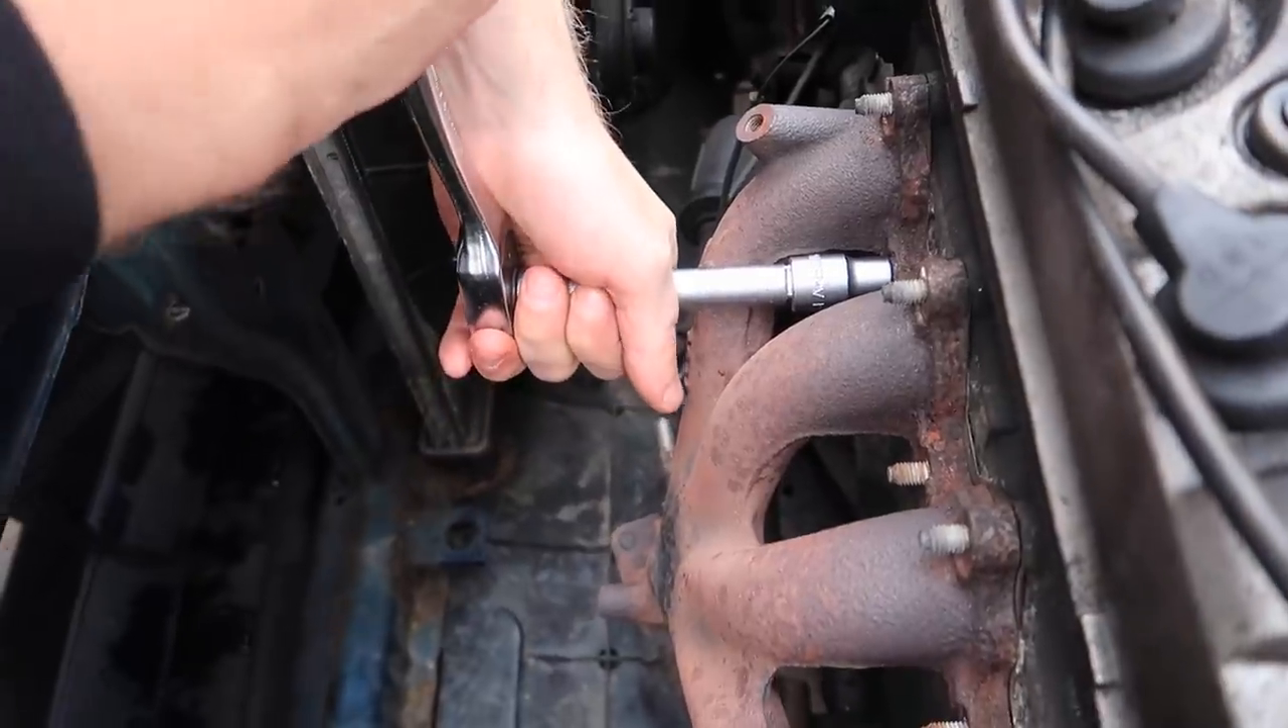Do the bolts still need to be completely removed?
Yes.